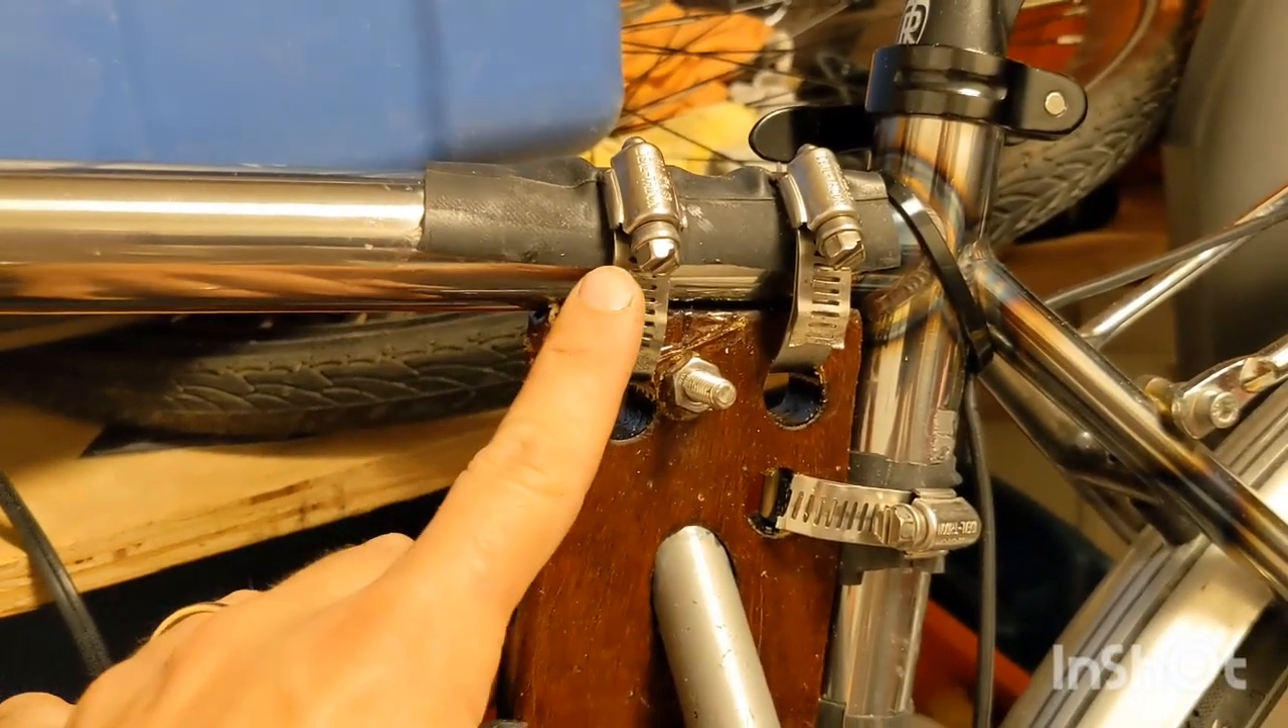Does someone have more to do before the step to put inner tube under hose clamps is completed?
No.